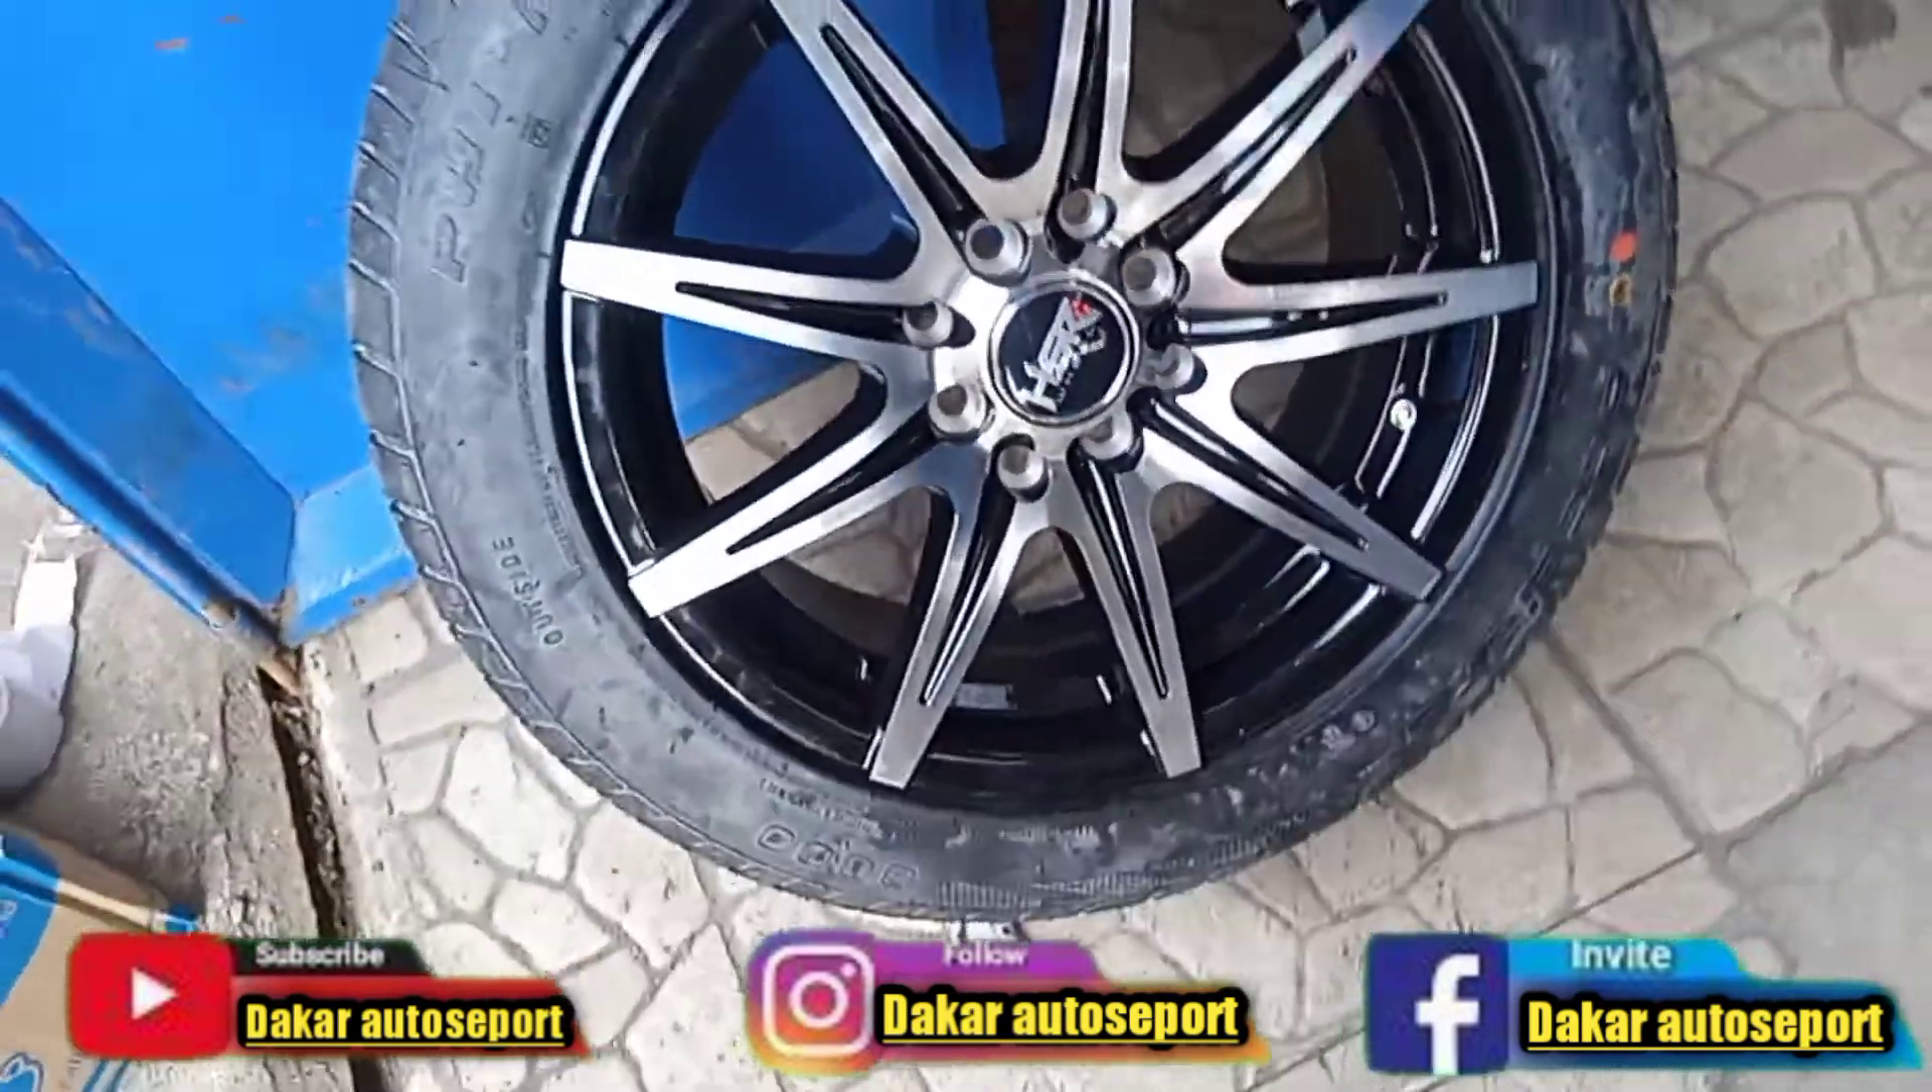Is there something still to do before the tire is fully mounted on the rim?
No.